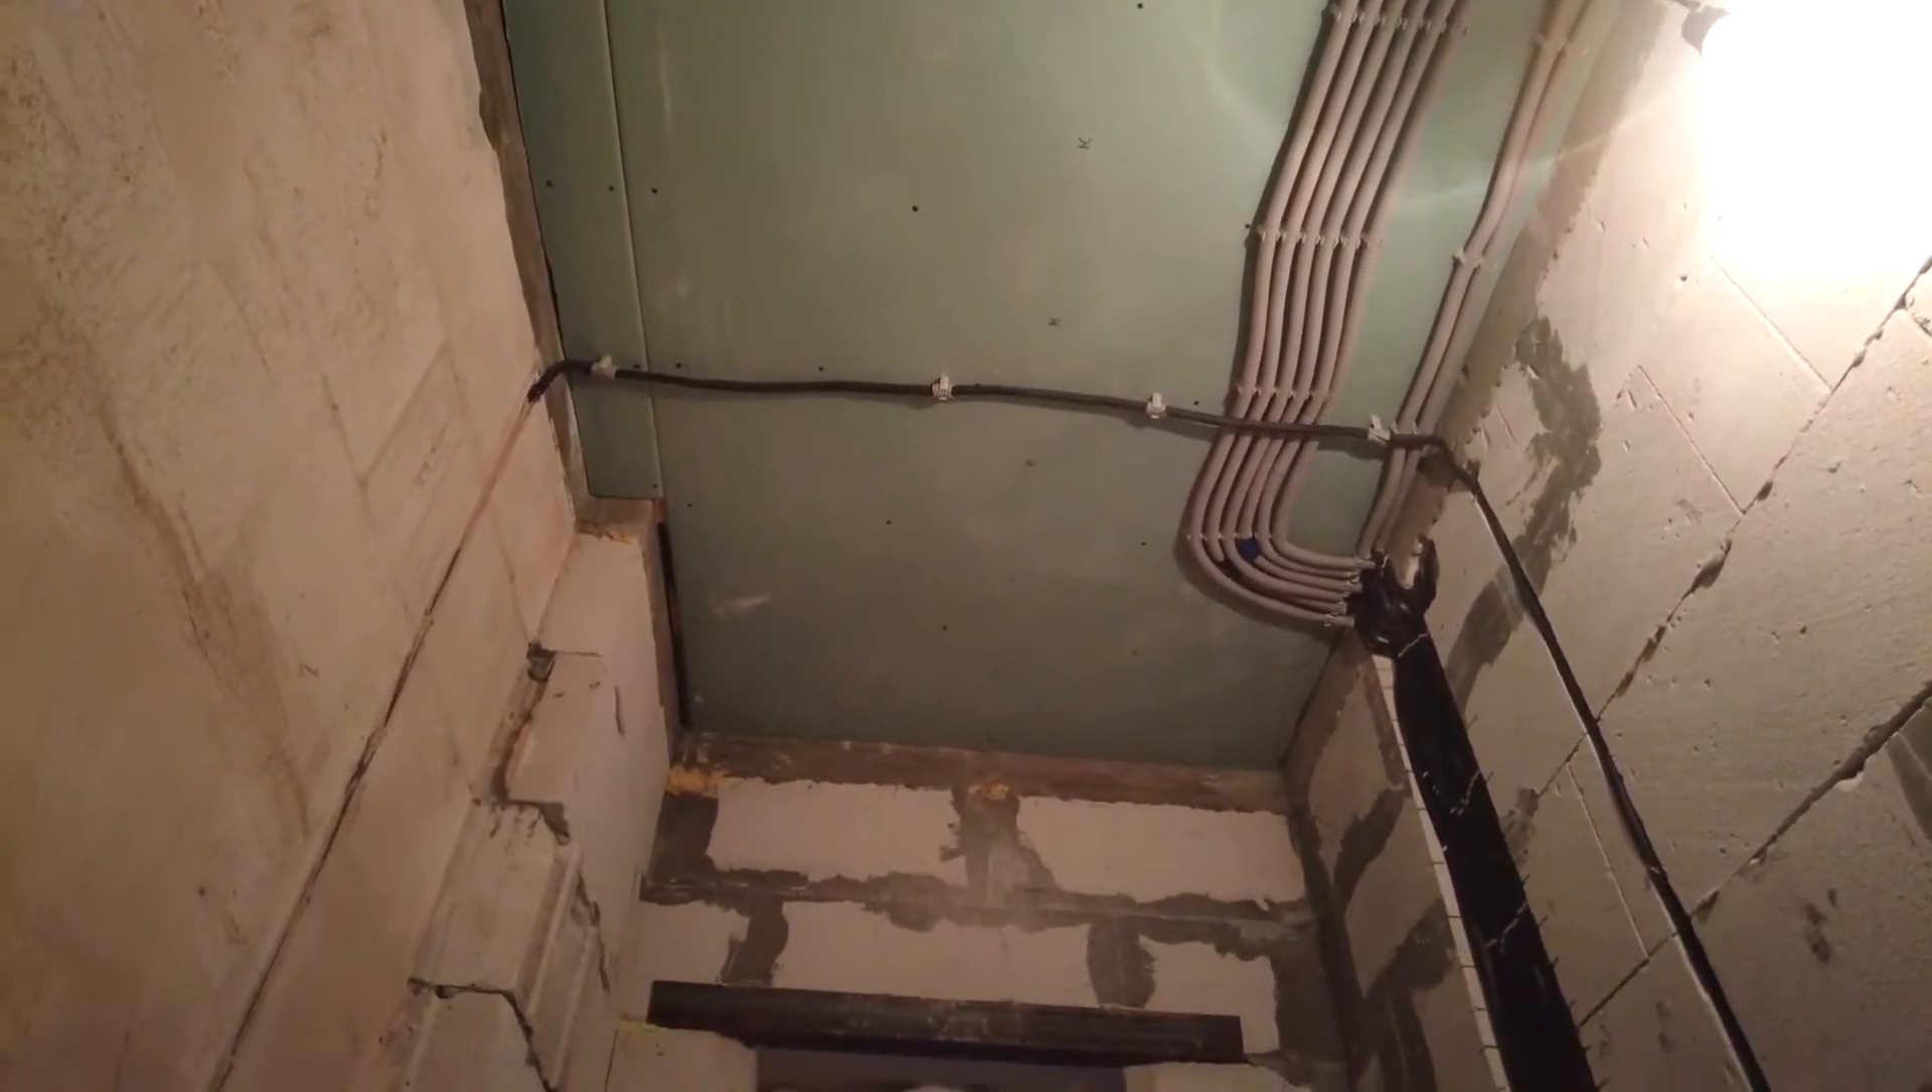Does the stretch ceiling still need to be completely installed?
Yes.